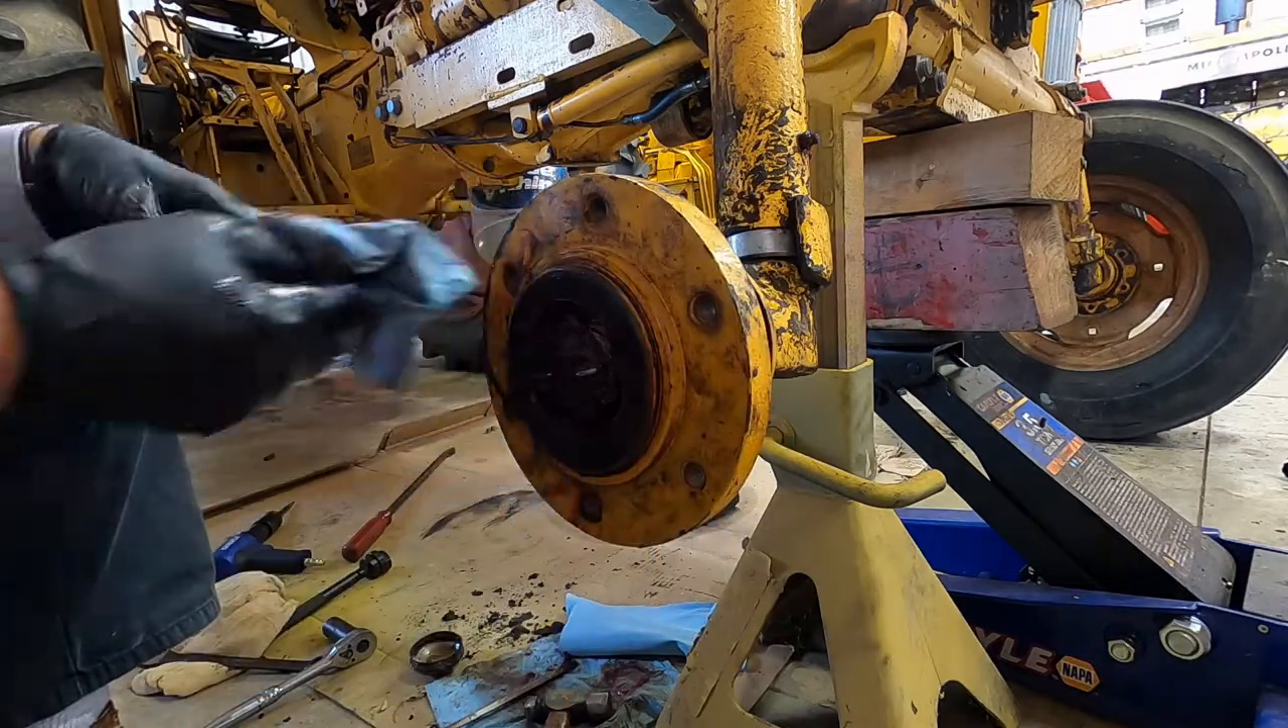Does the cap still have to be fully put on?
Yes.